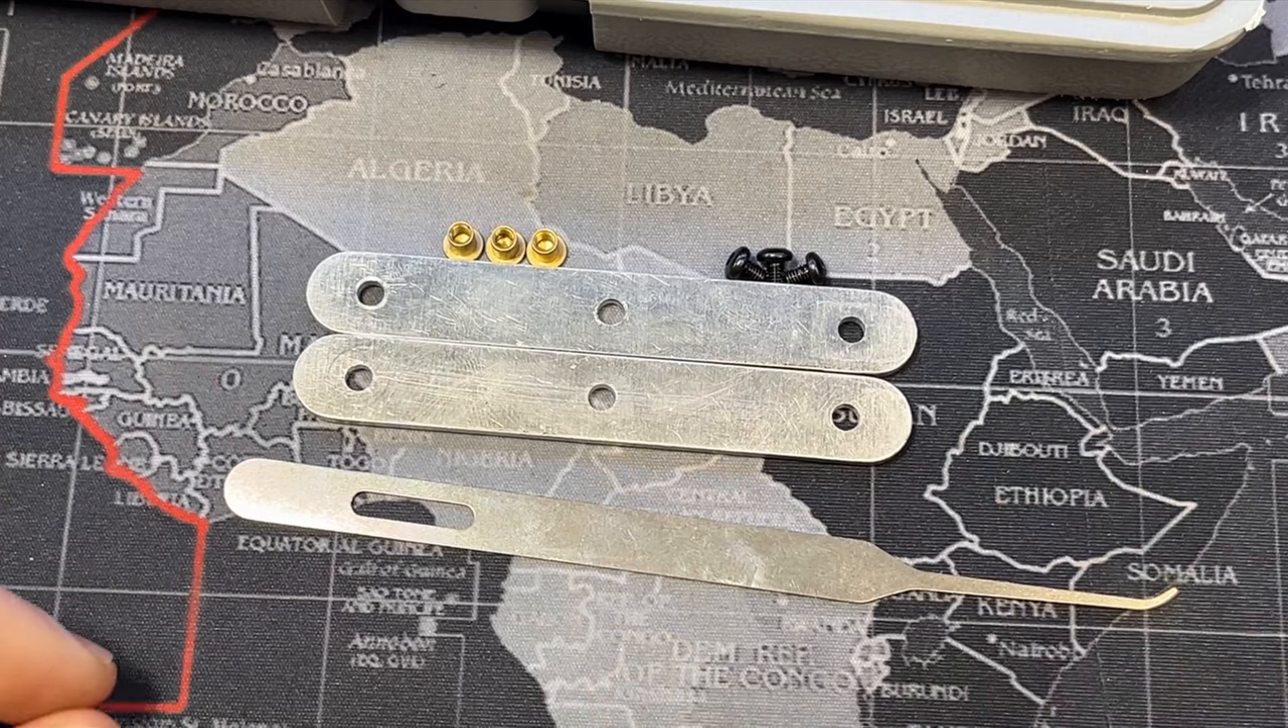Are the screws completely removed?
Yes.